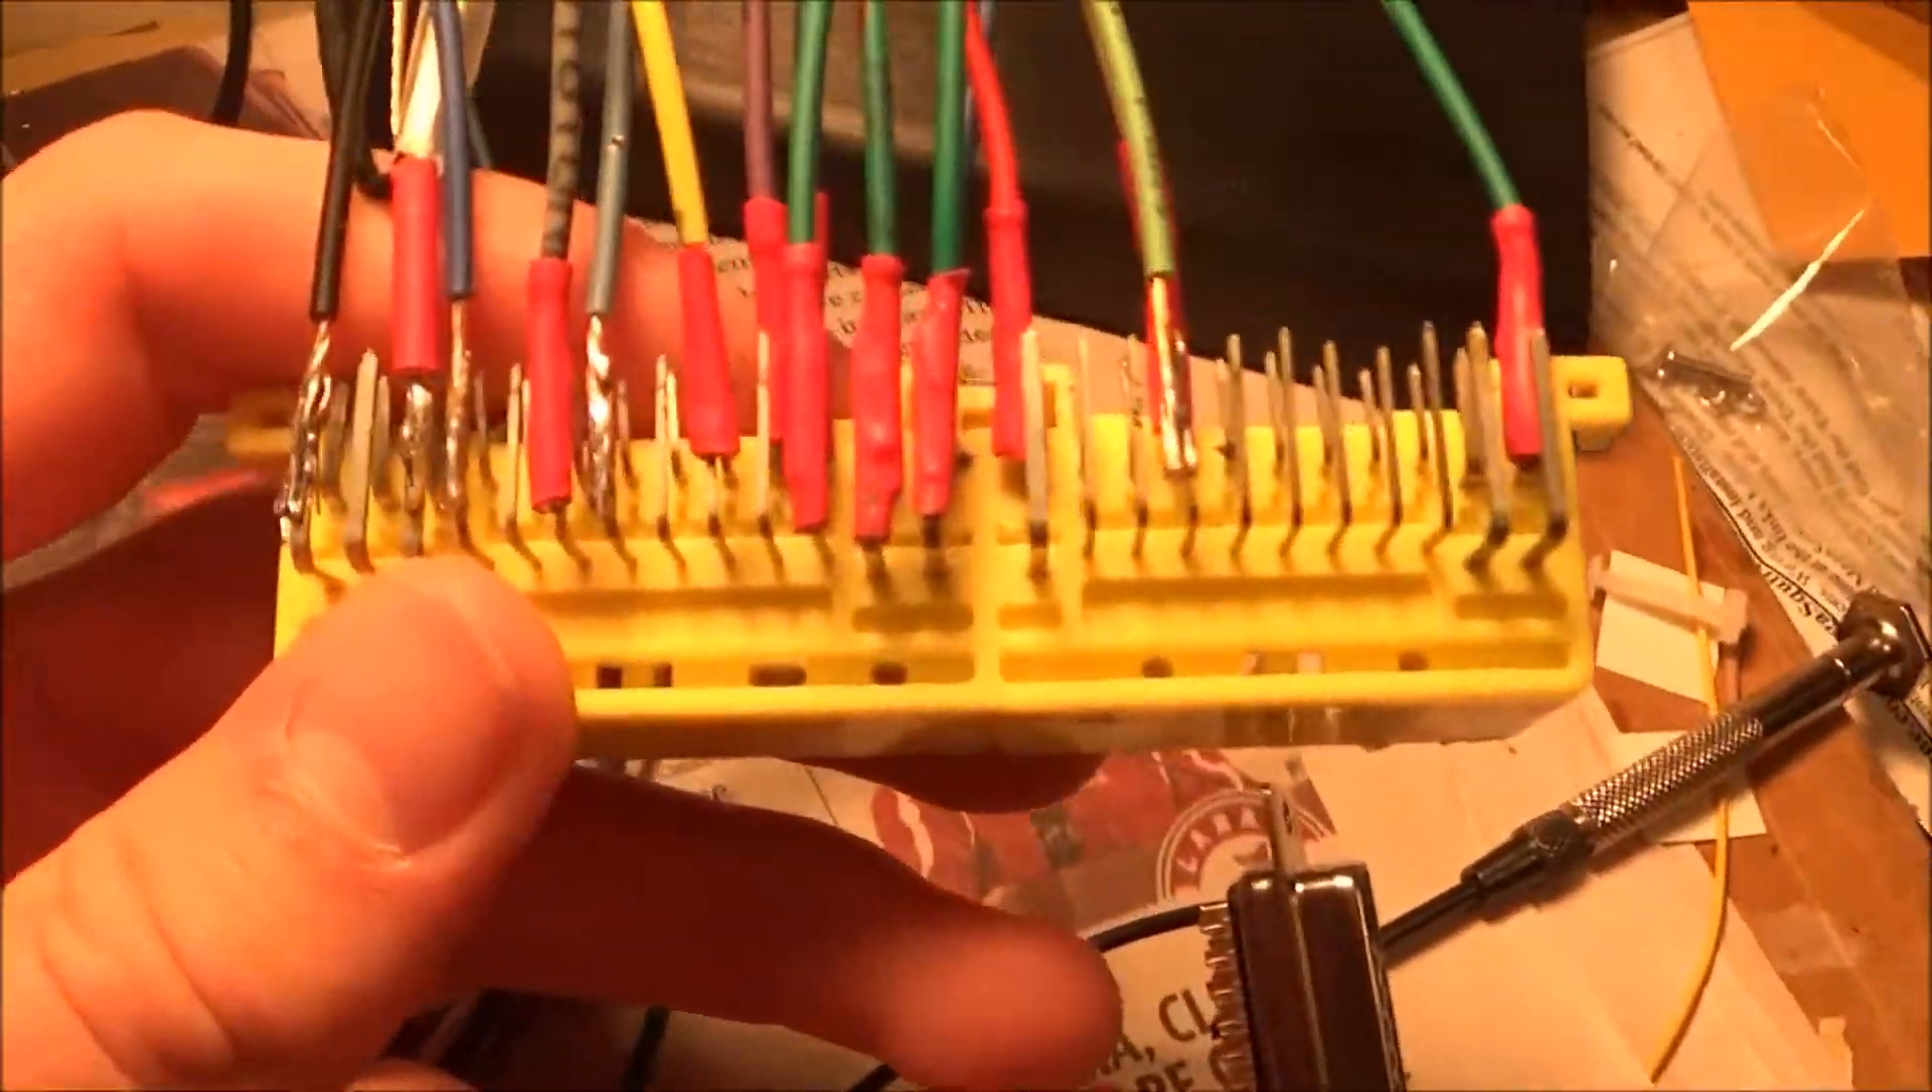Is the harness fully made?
No.